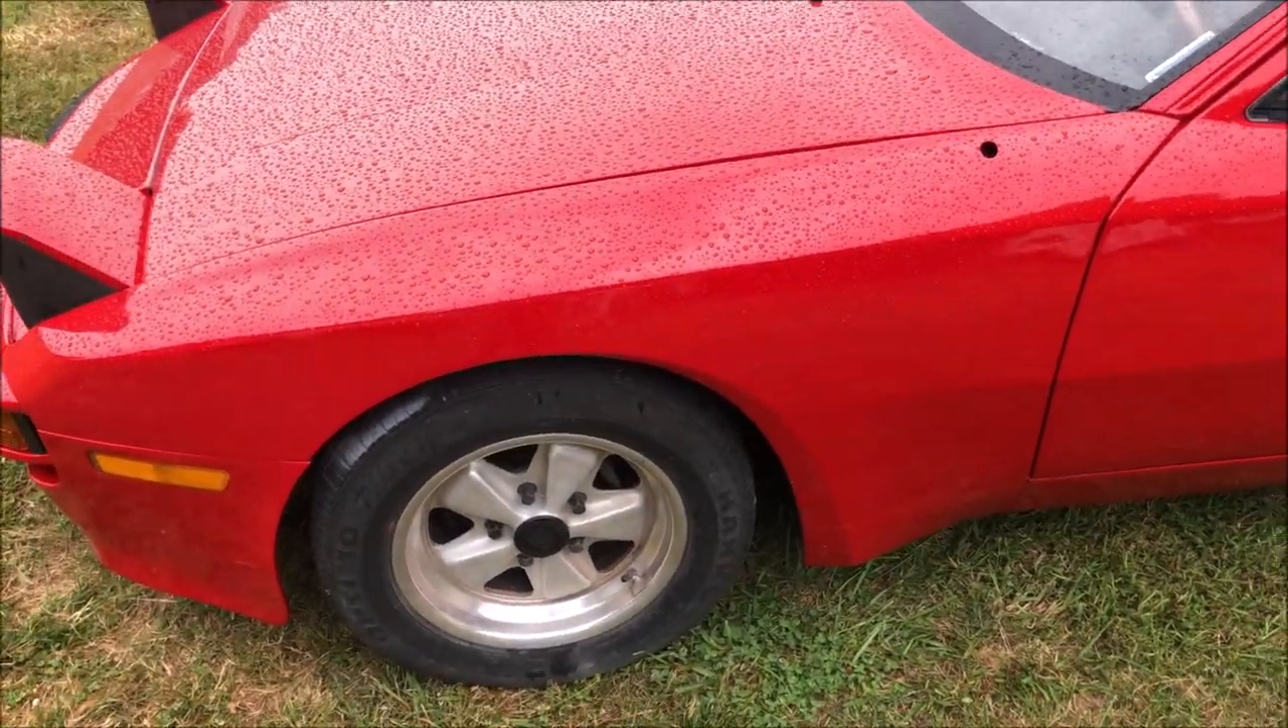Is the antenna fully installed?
No.